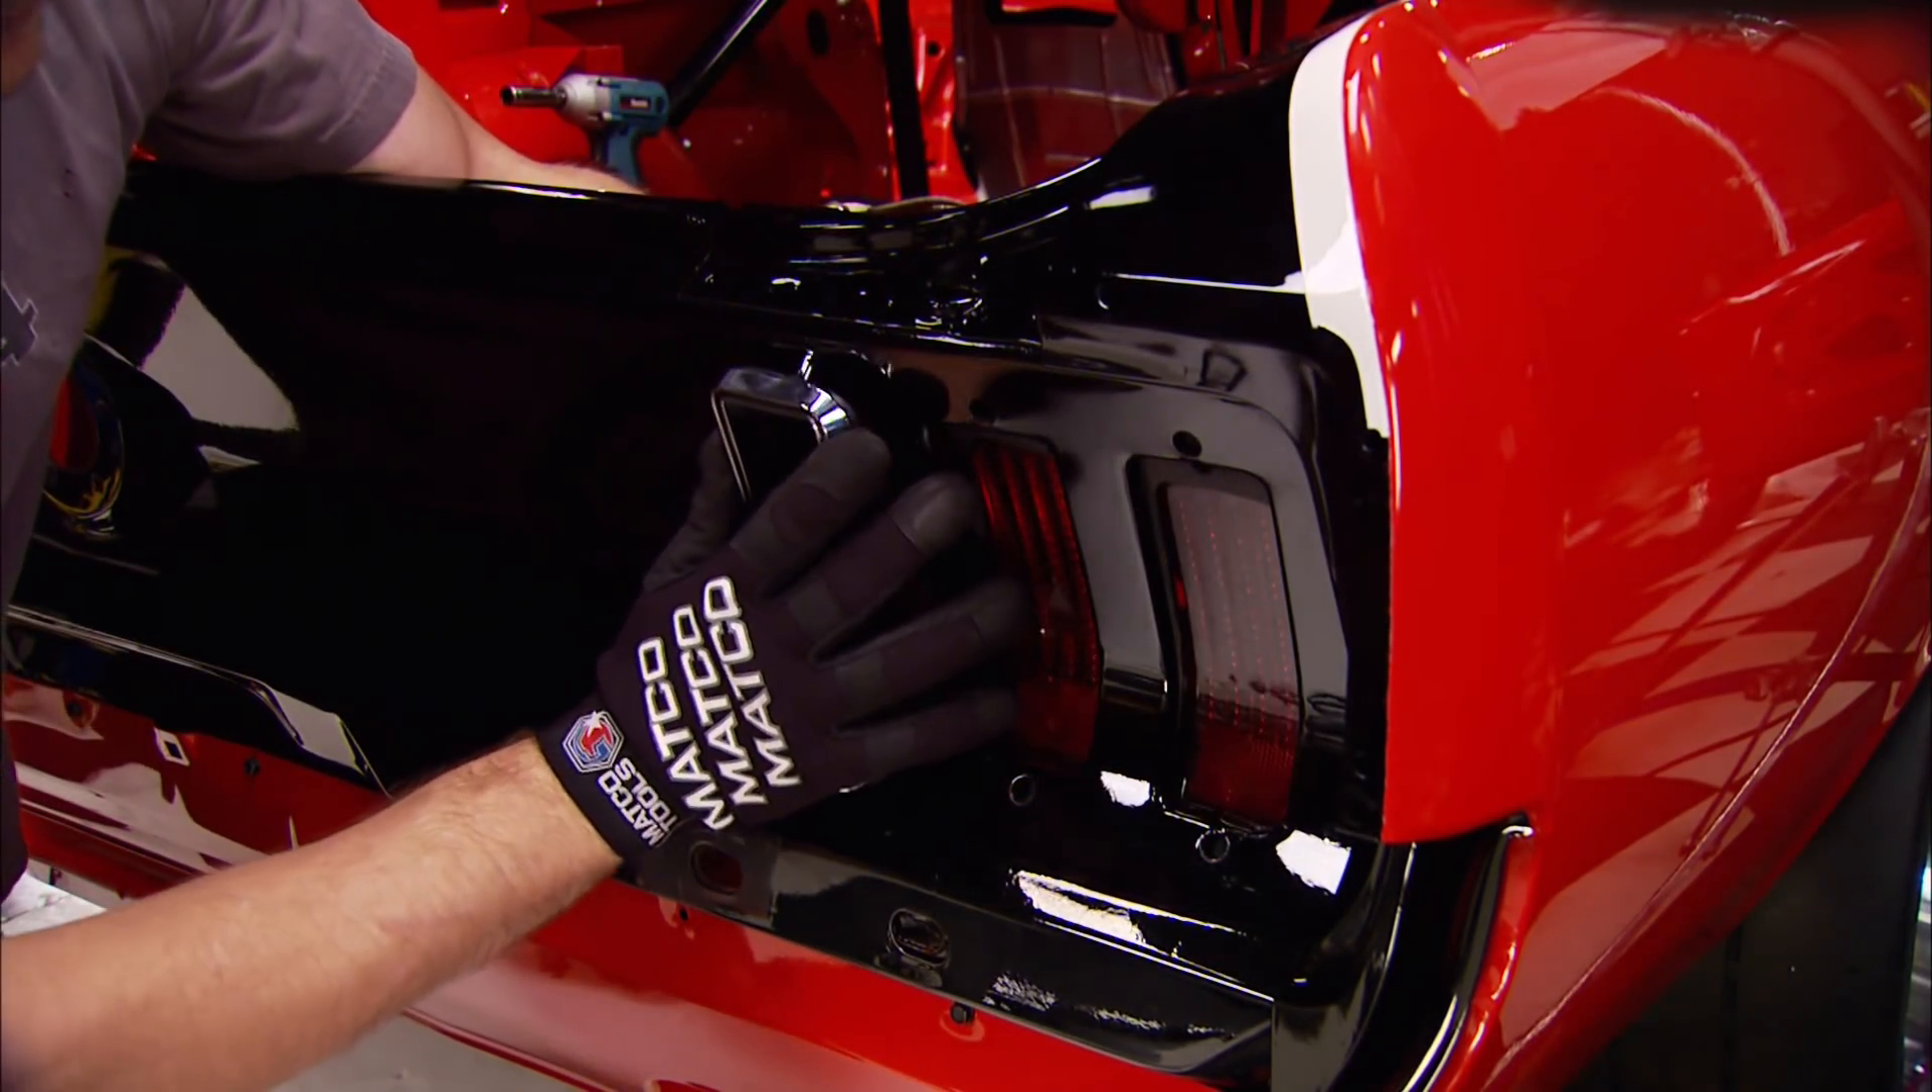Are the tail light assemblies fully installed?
No.